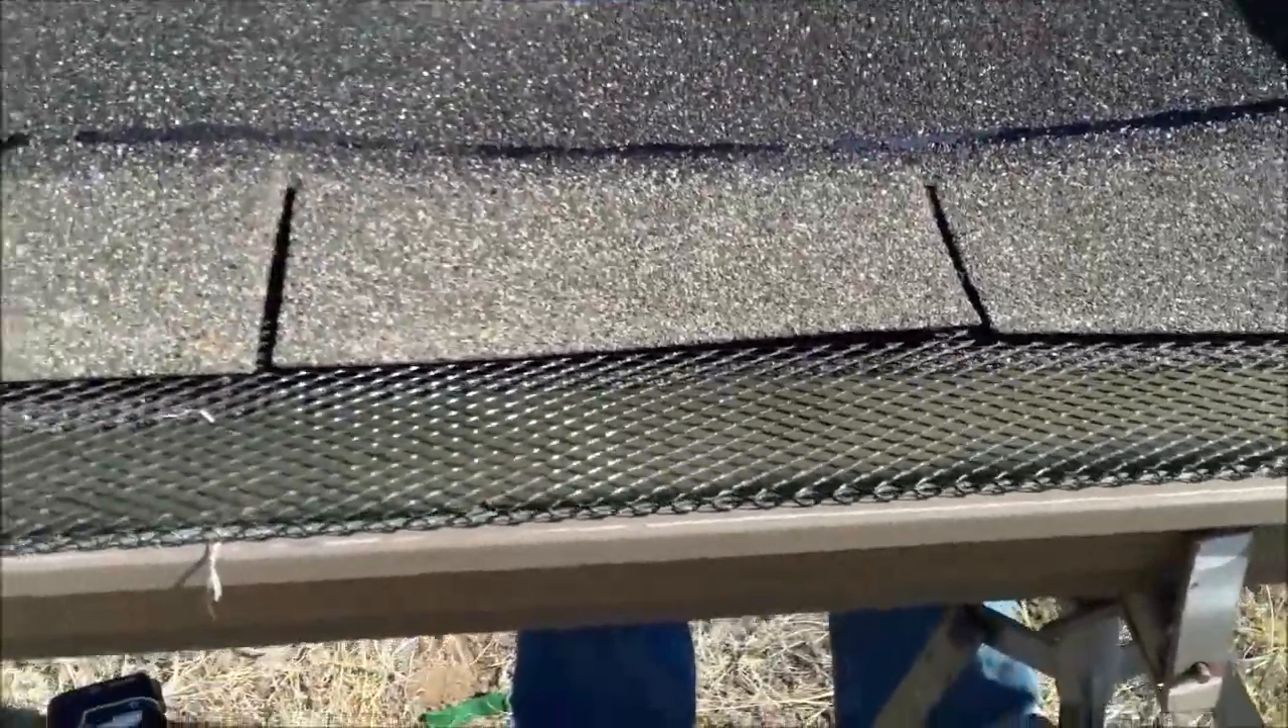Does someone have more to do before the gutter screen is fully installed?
No.